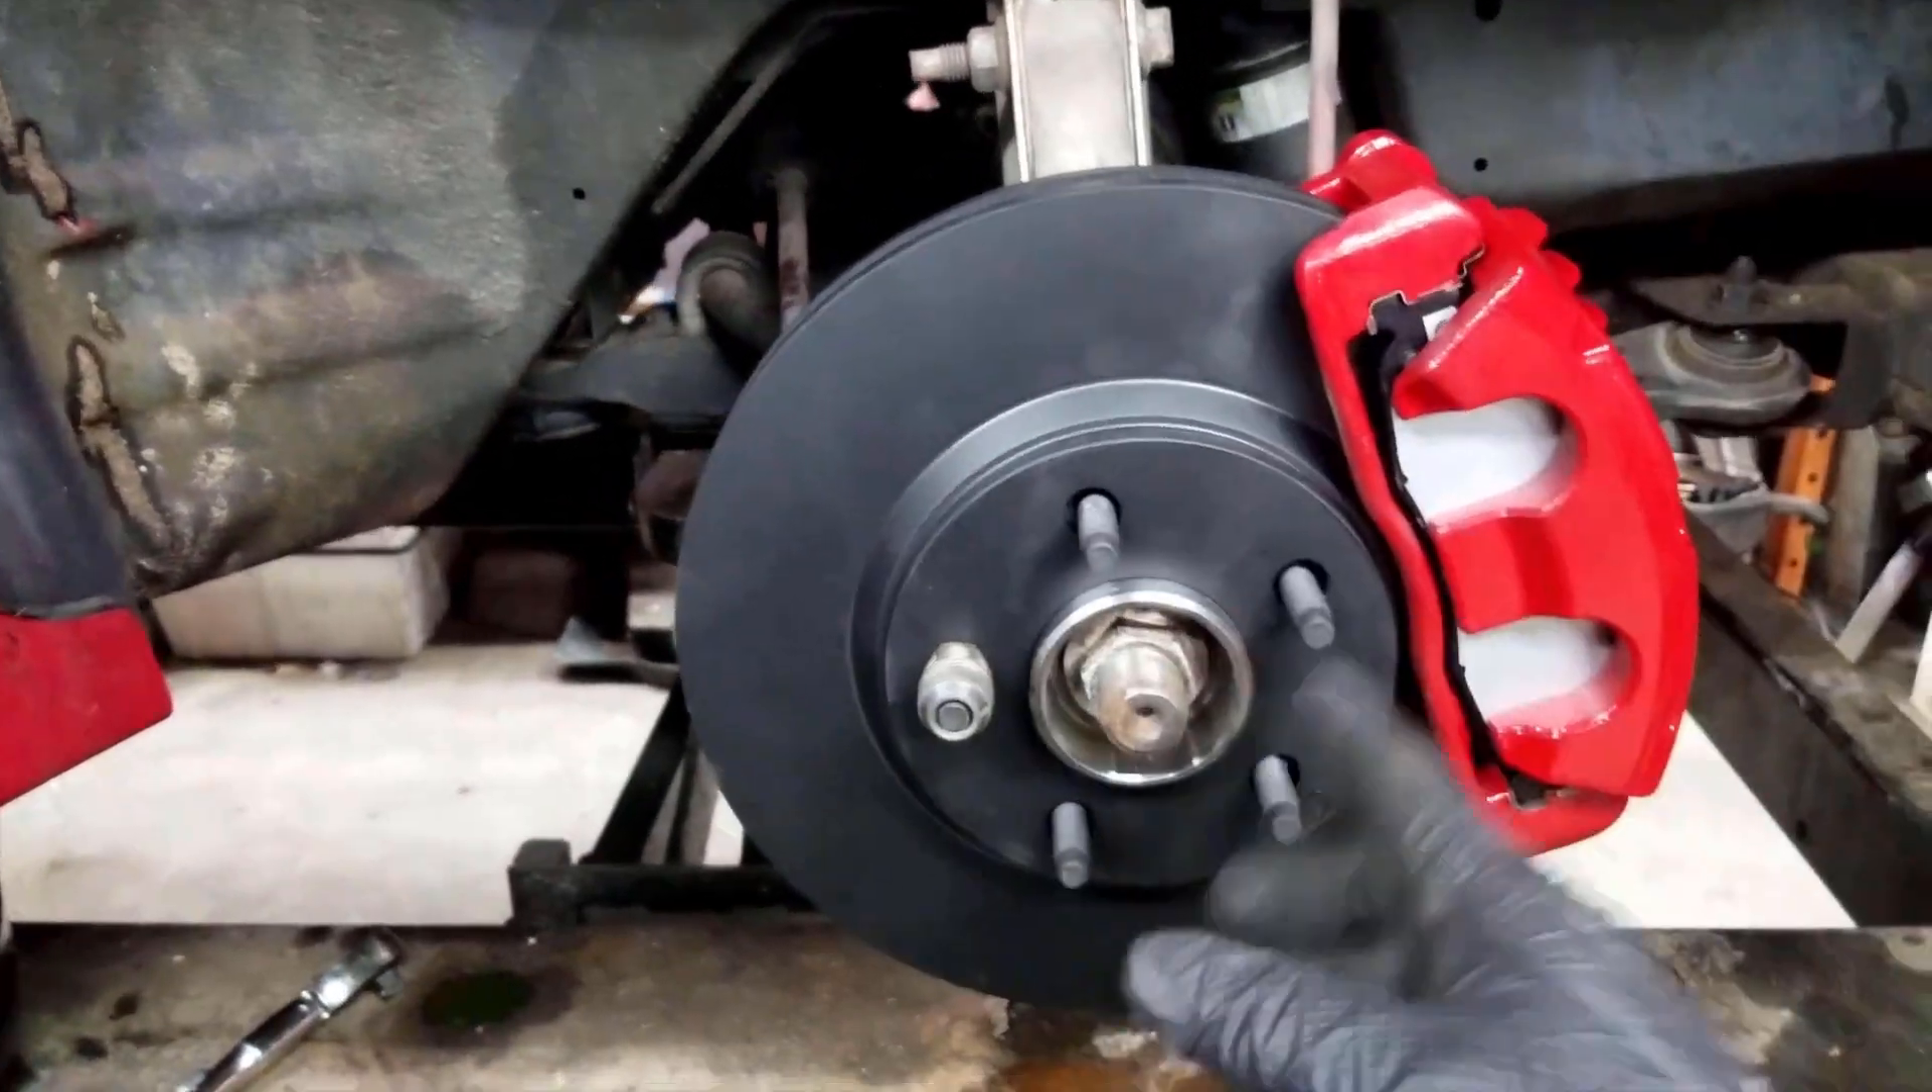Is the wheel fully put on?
No.